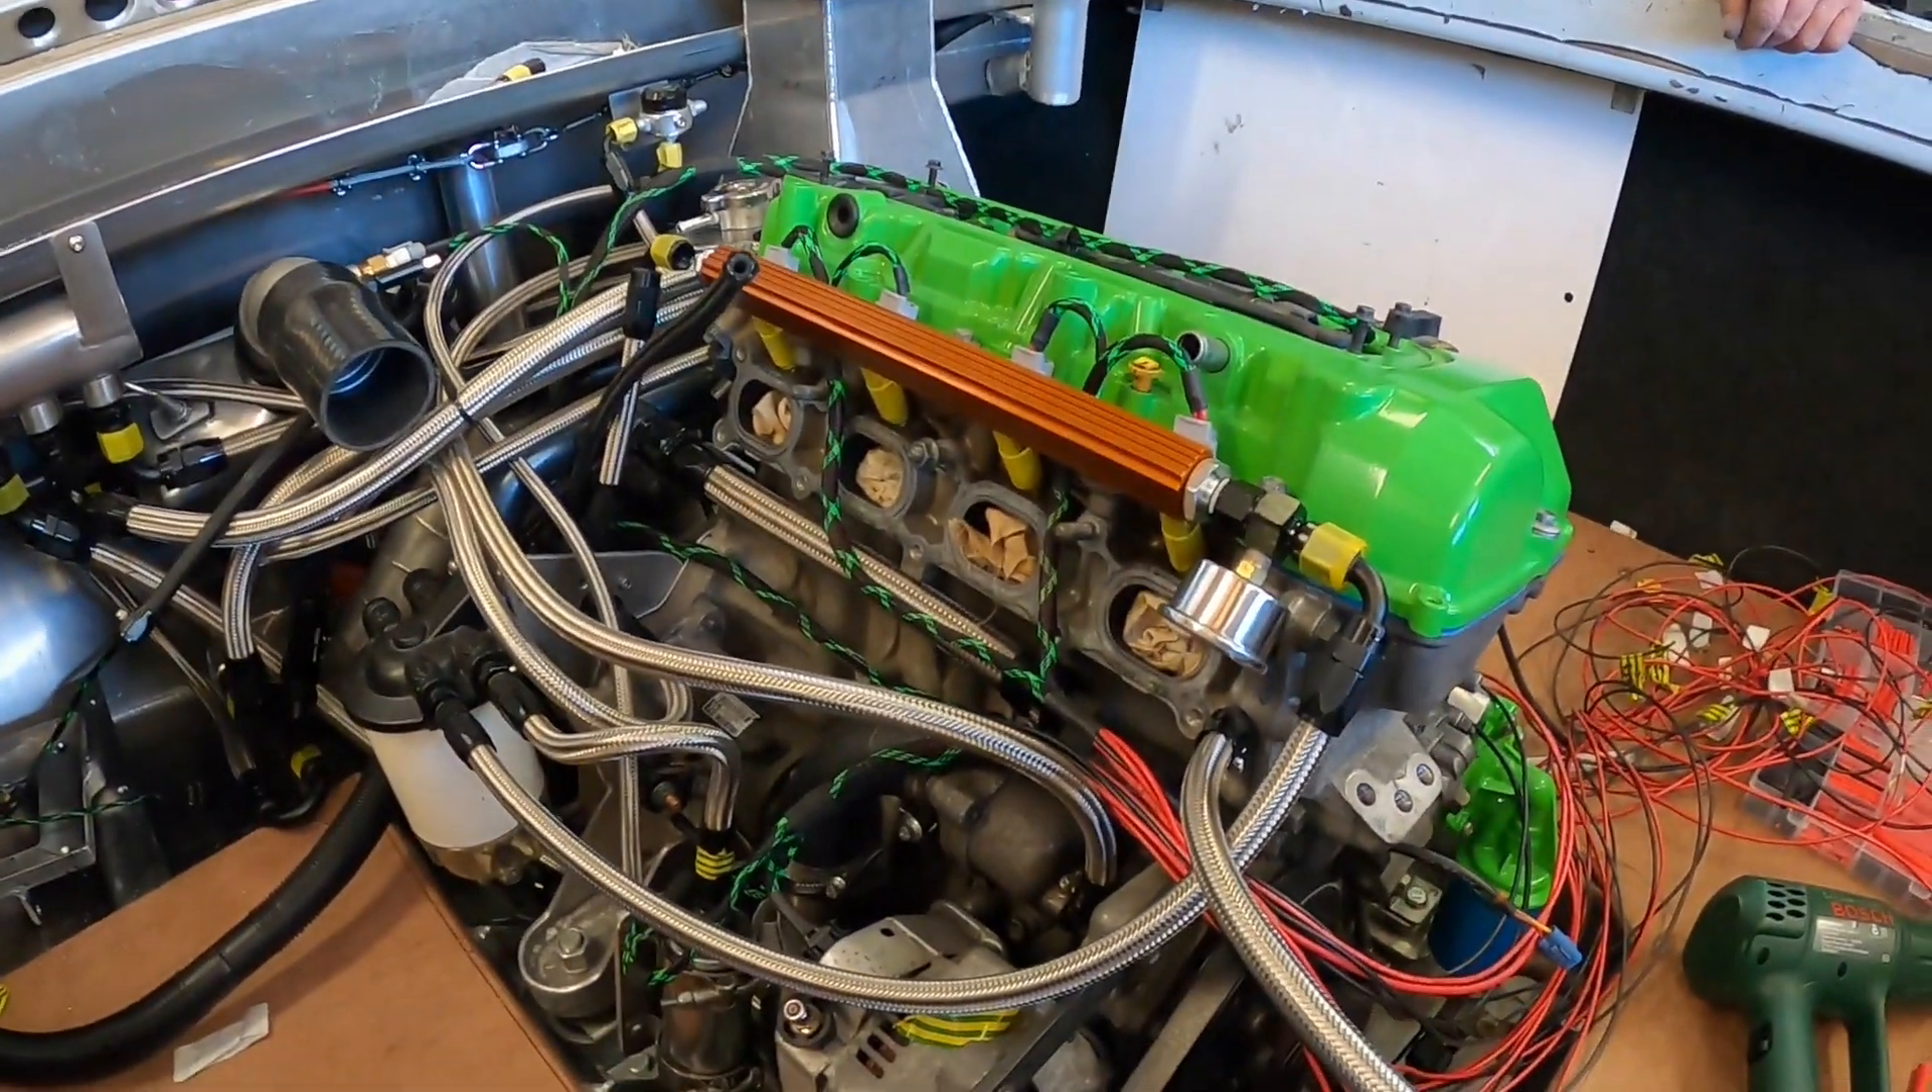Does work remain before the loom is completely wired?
Yes.